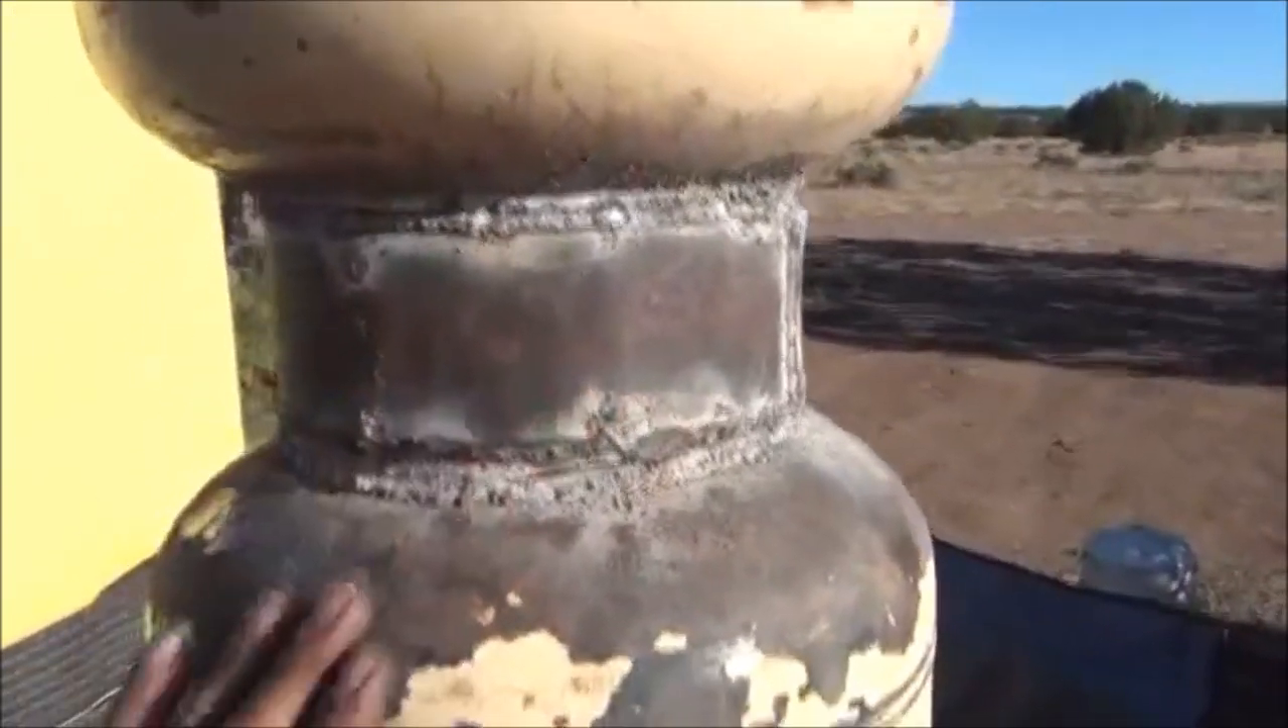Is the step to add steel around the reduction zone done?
Yes.